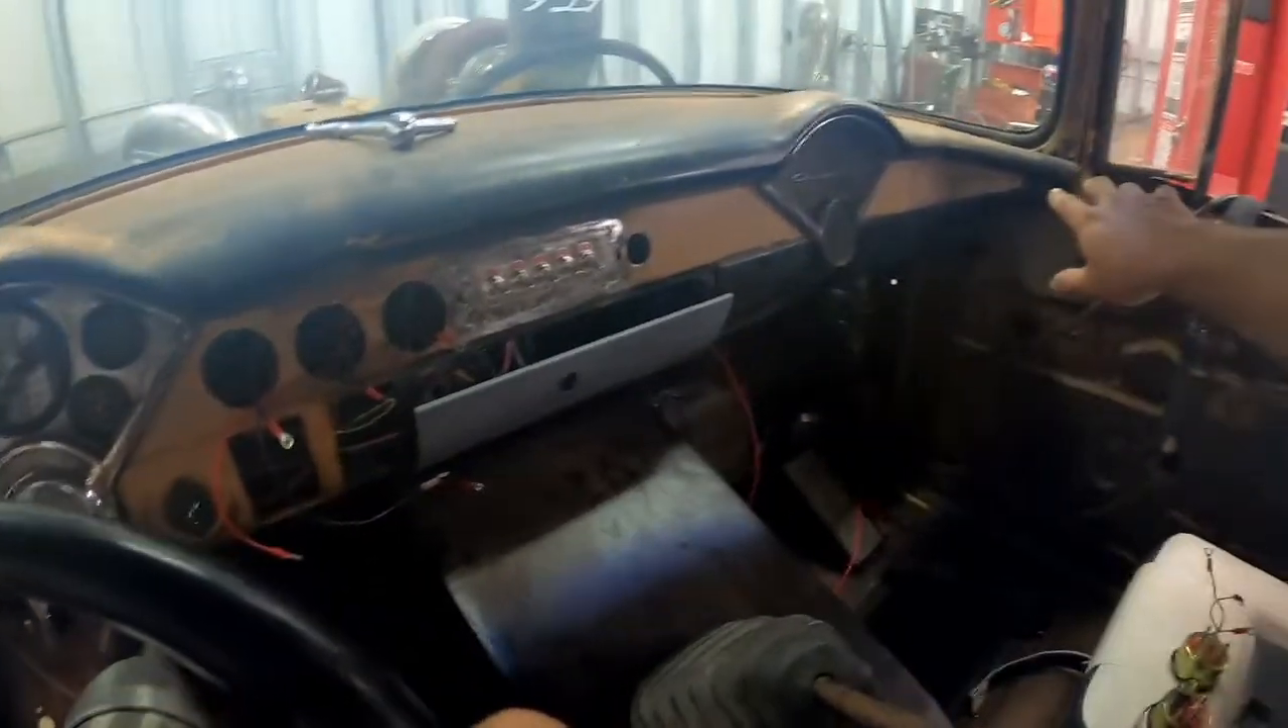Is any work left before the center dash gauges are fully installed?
Yes.